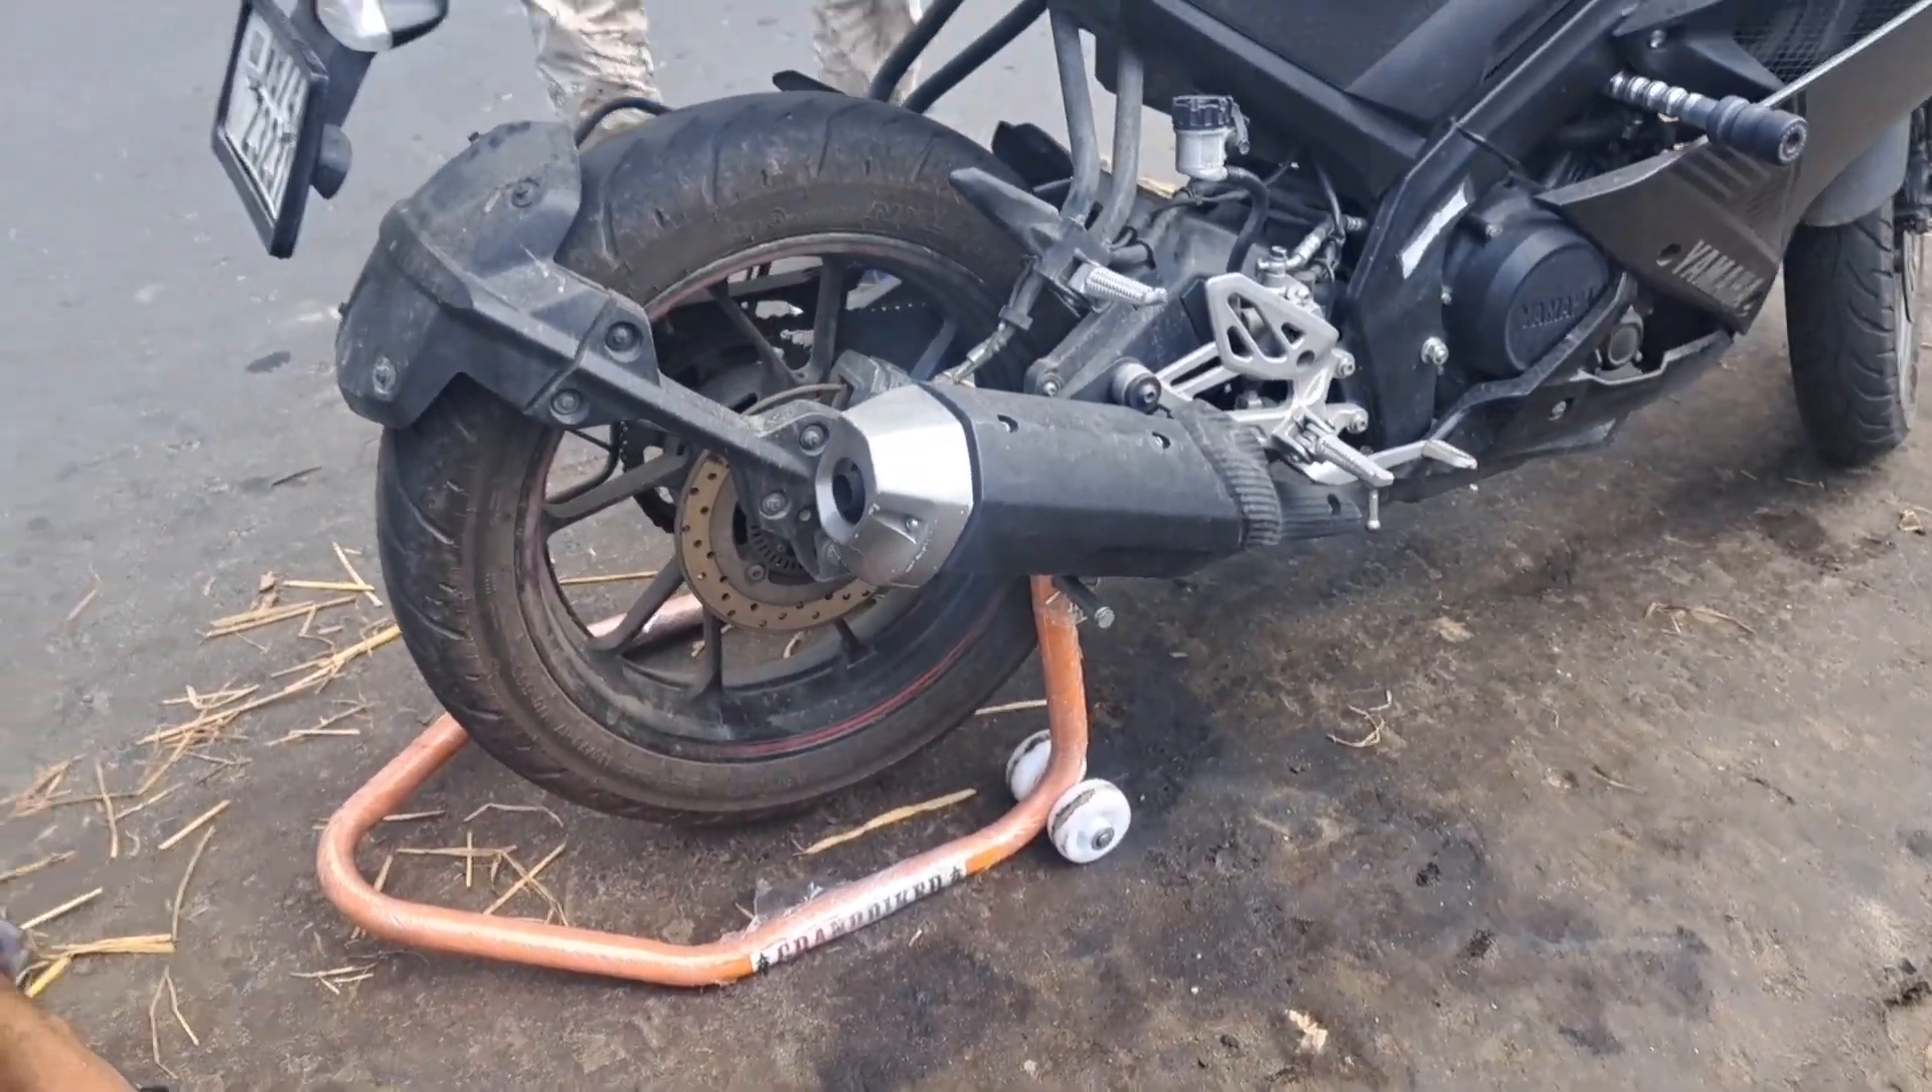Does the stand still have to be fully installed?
No.